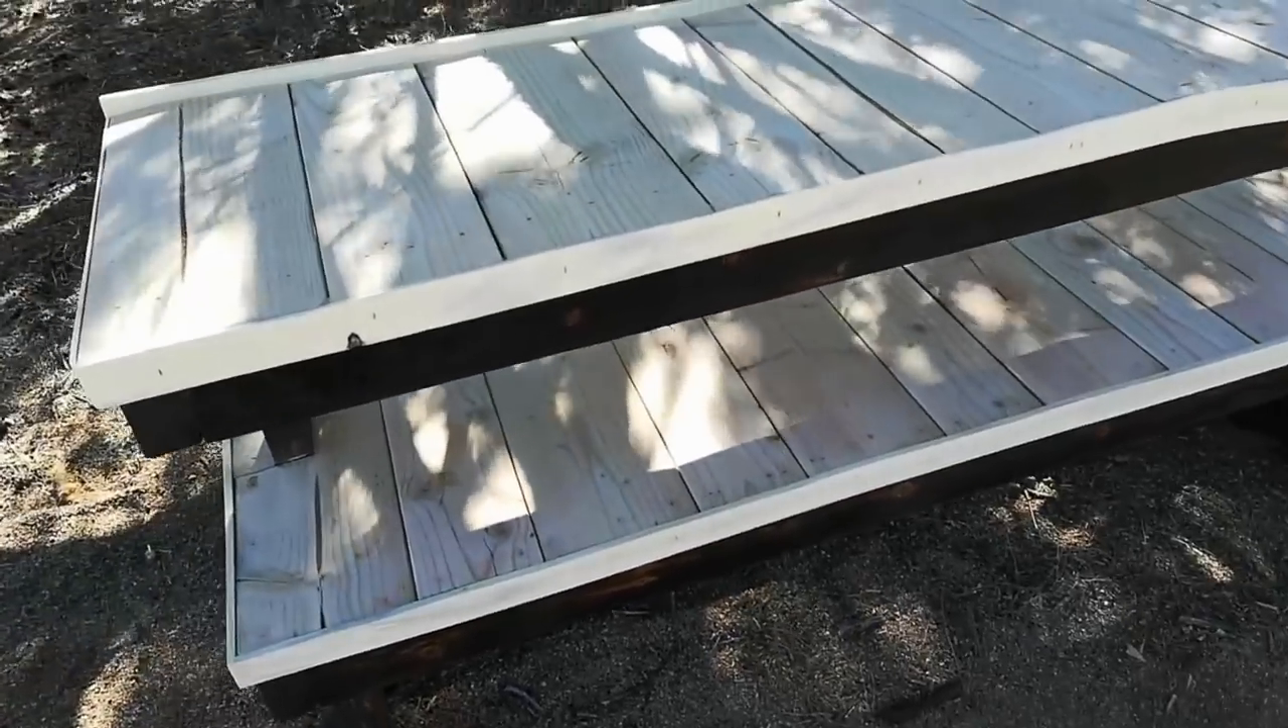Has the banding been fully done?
Yes.